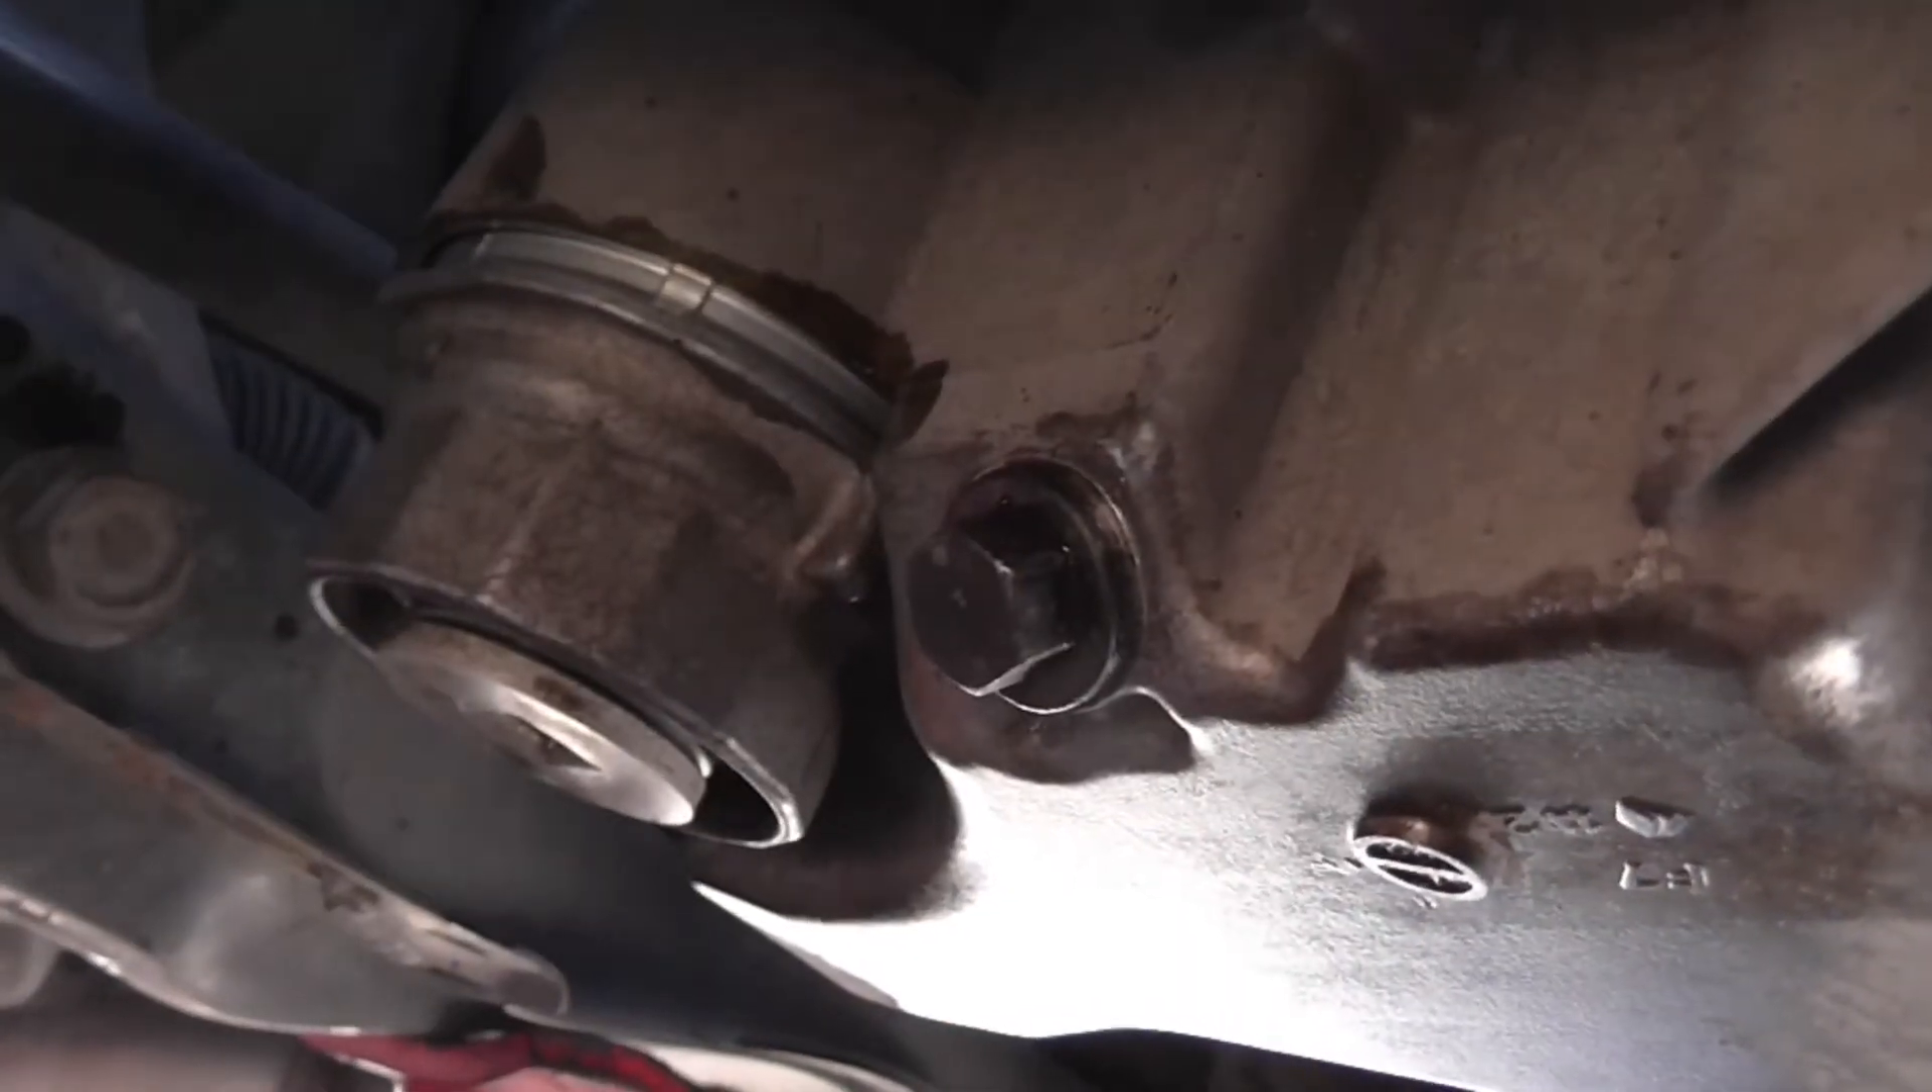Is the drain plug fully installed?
Yes.